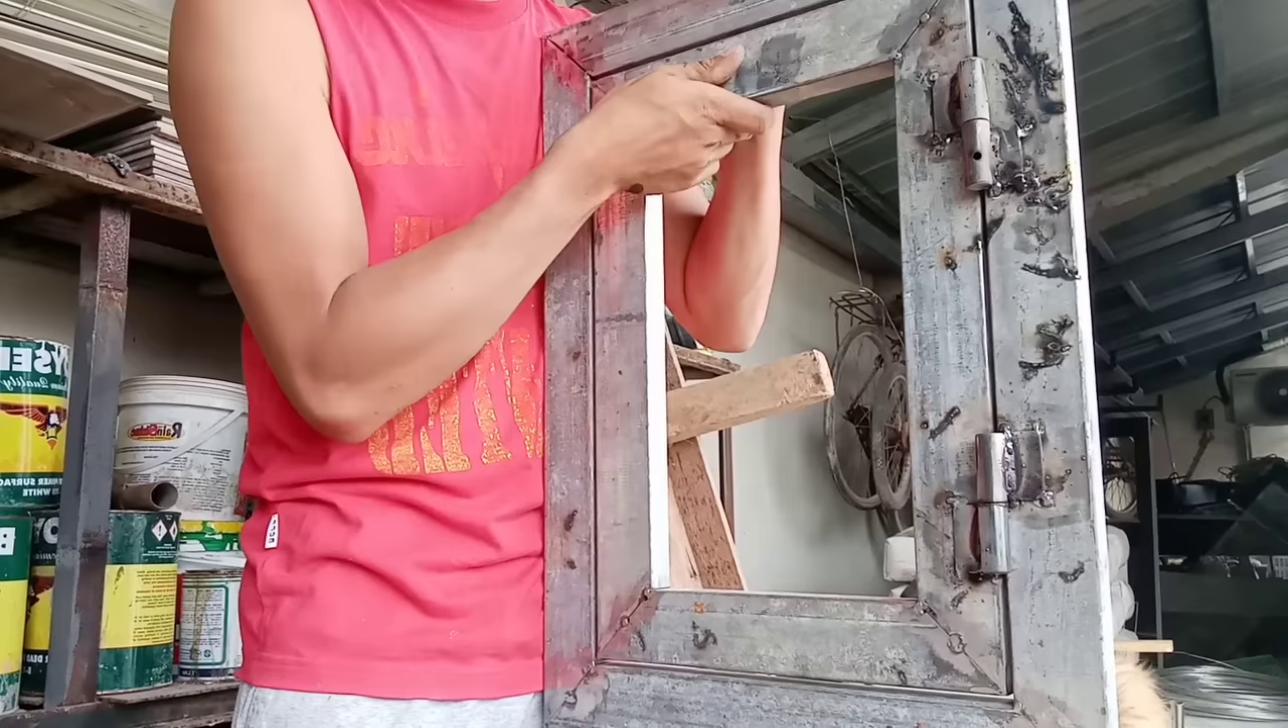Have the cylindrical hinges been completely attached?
Yes.